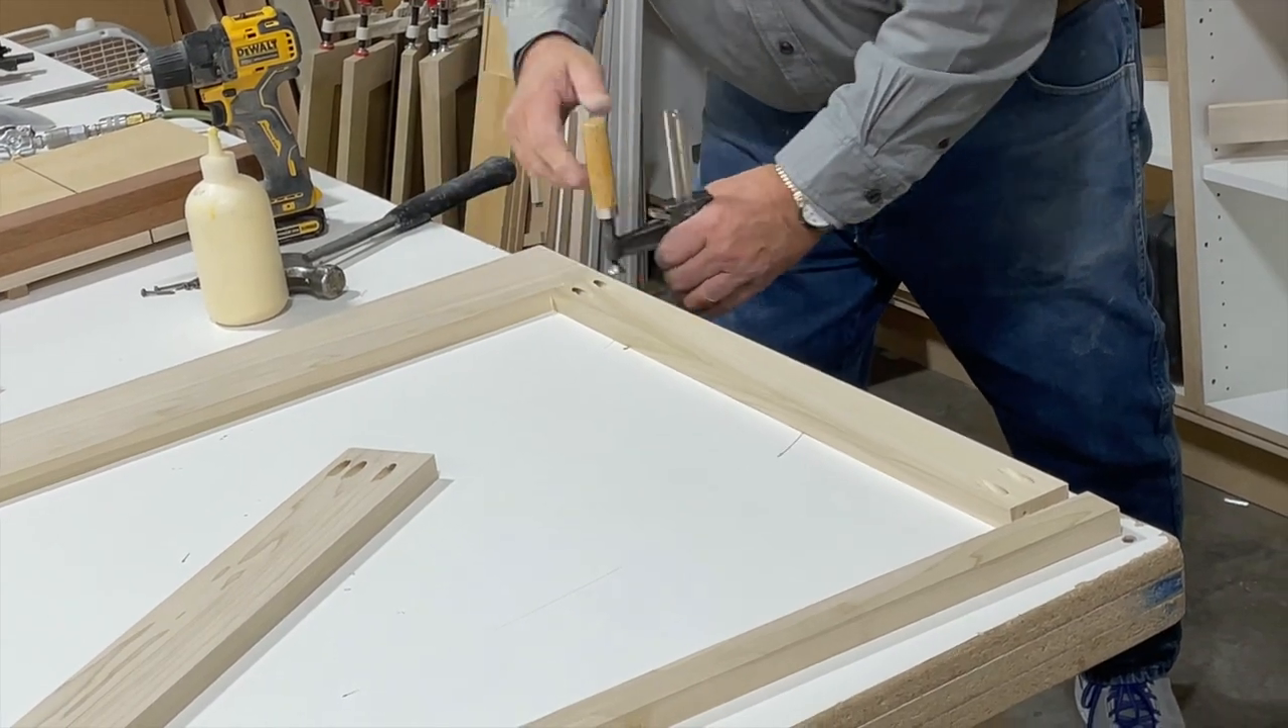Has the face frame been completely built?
No.